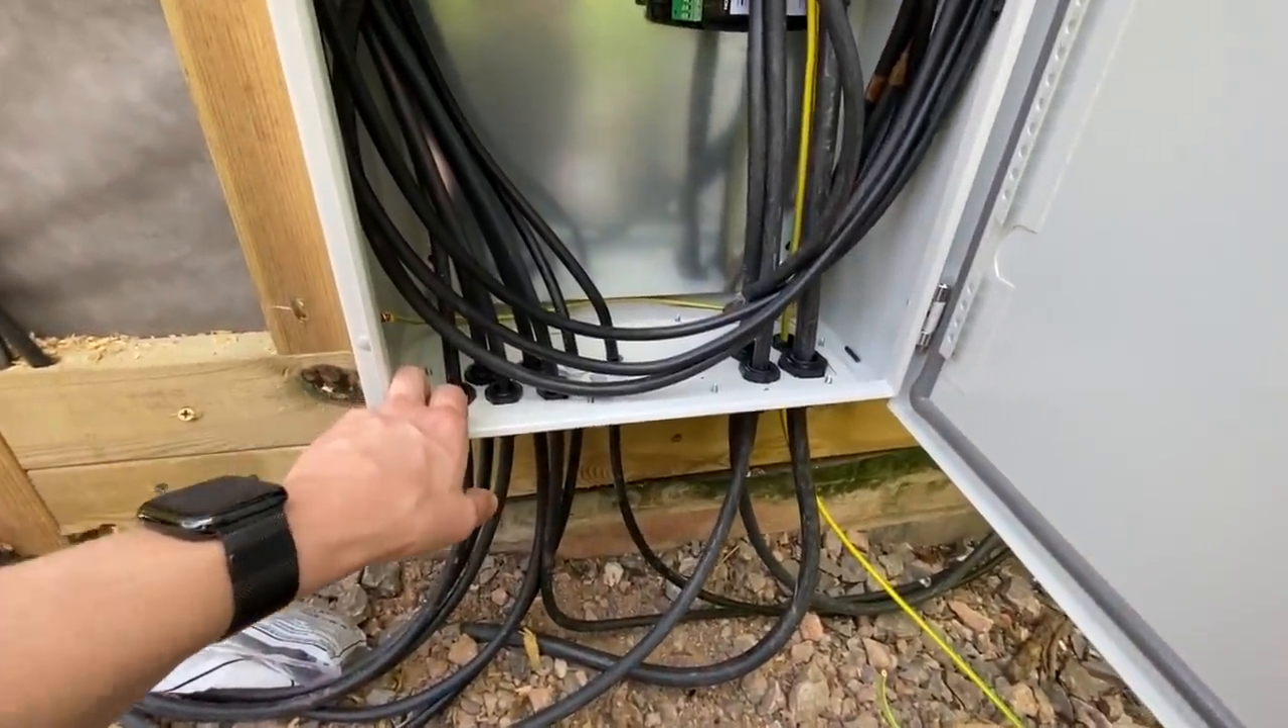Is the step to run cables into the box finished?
Yes.